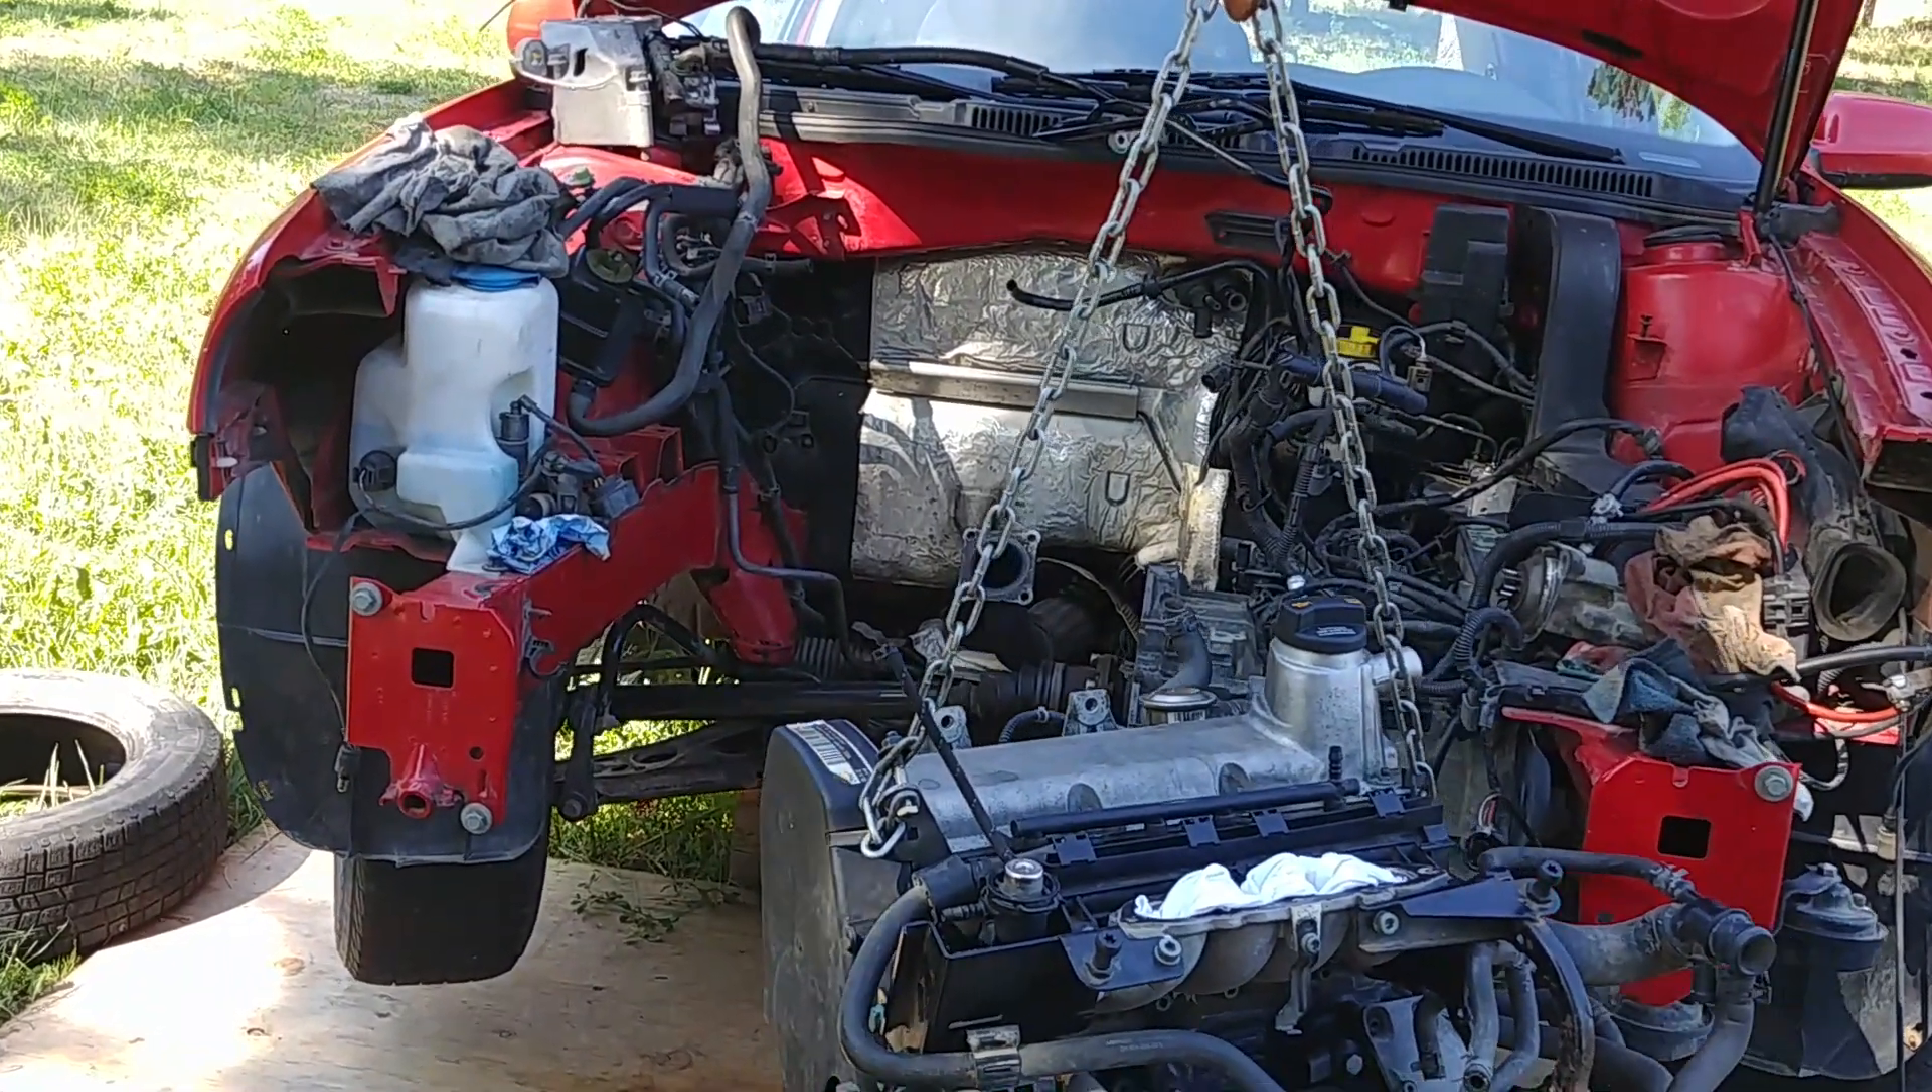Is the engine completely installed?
No.